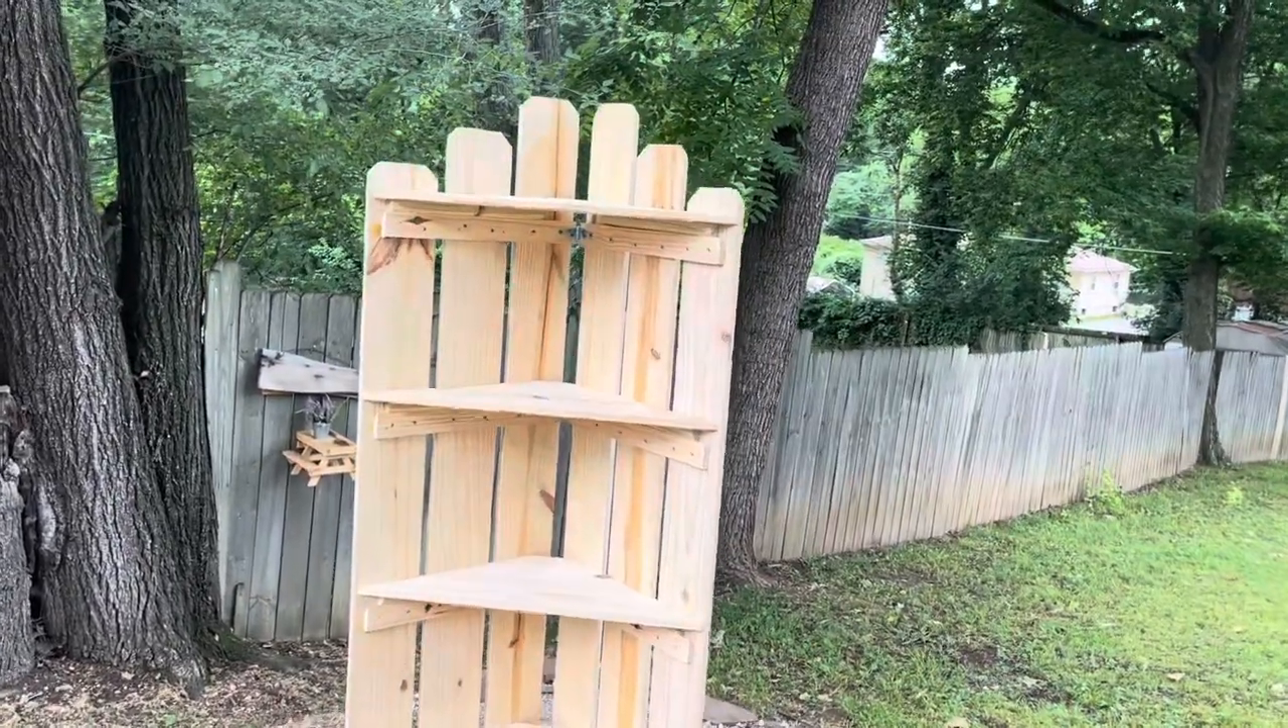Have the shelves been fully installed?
Yes.